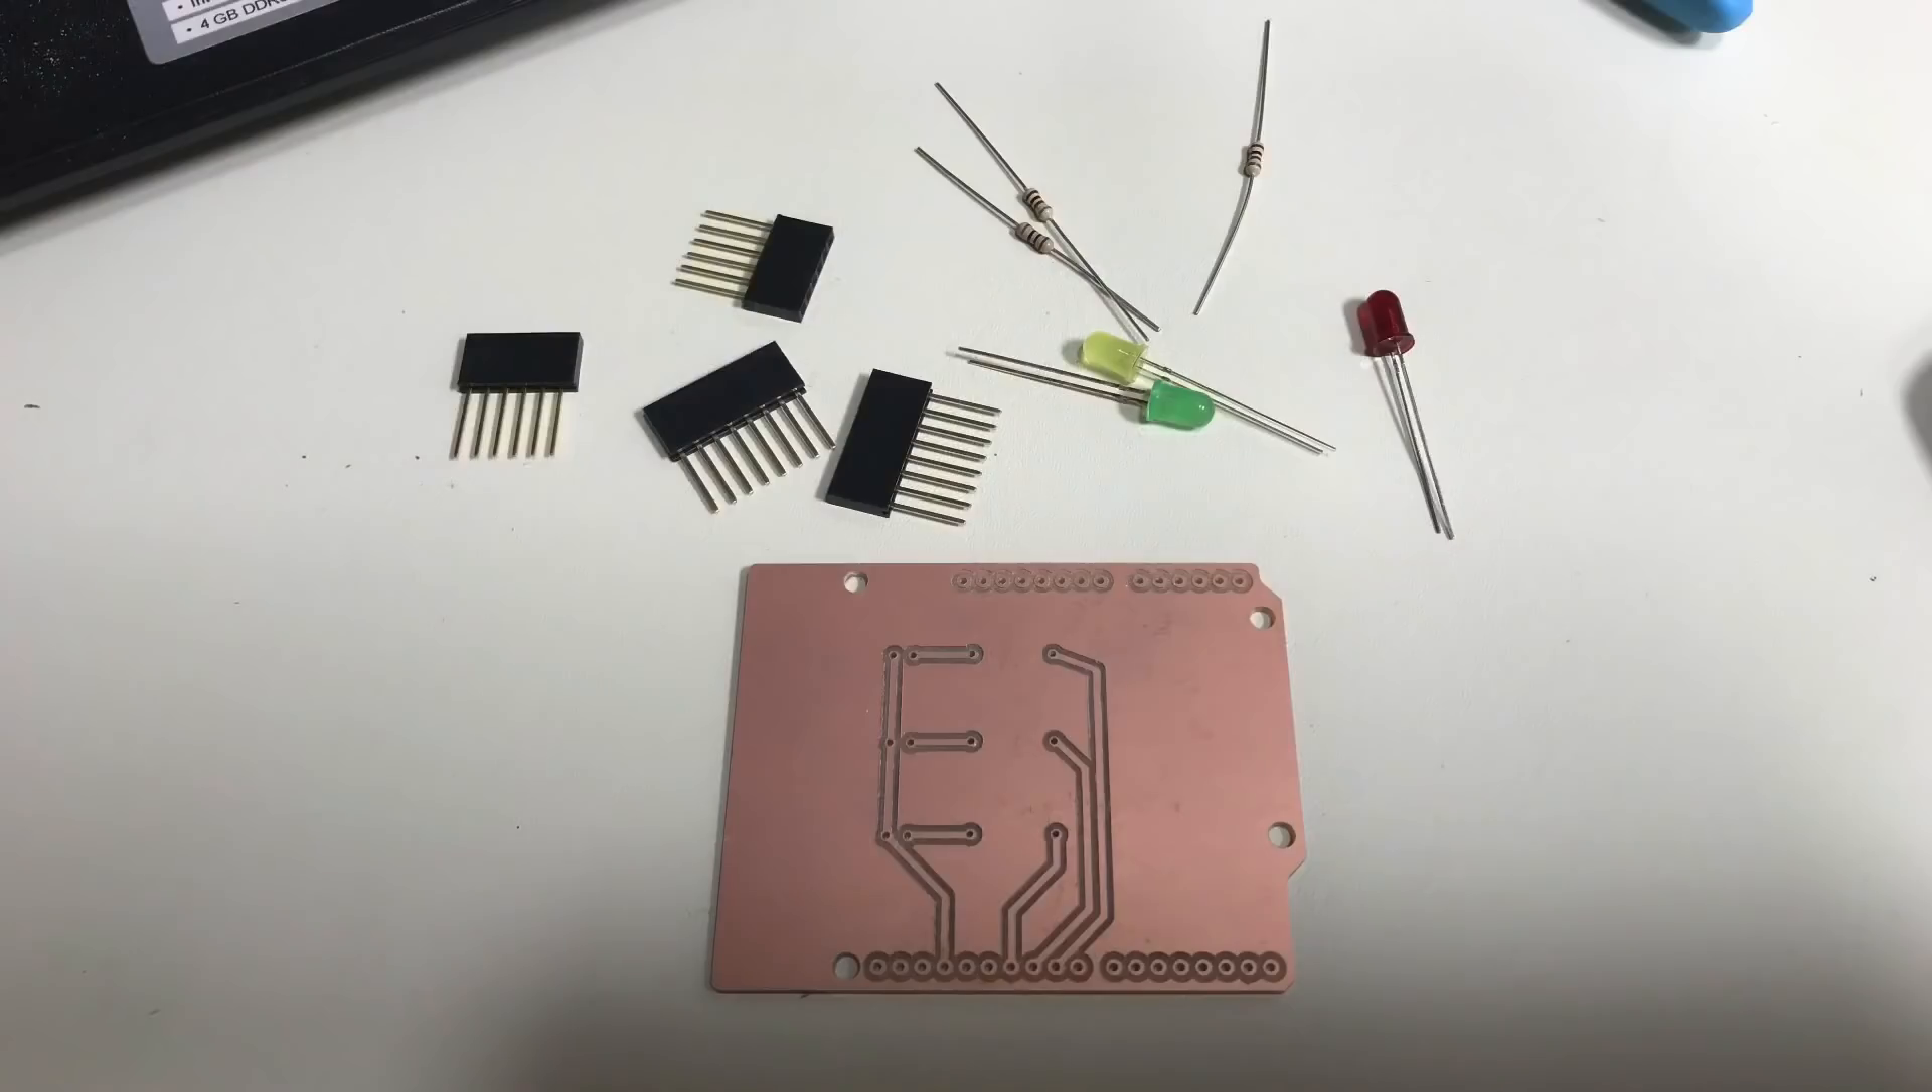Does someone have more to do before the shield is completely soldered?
Yes.